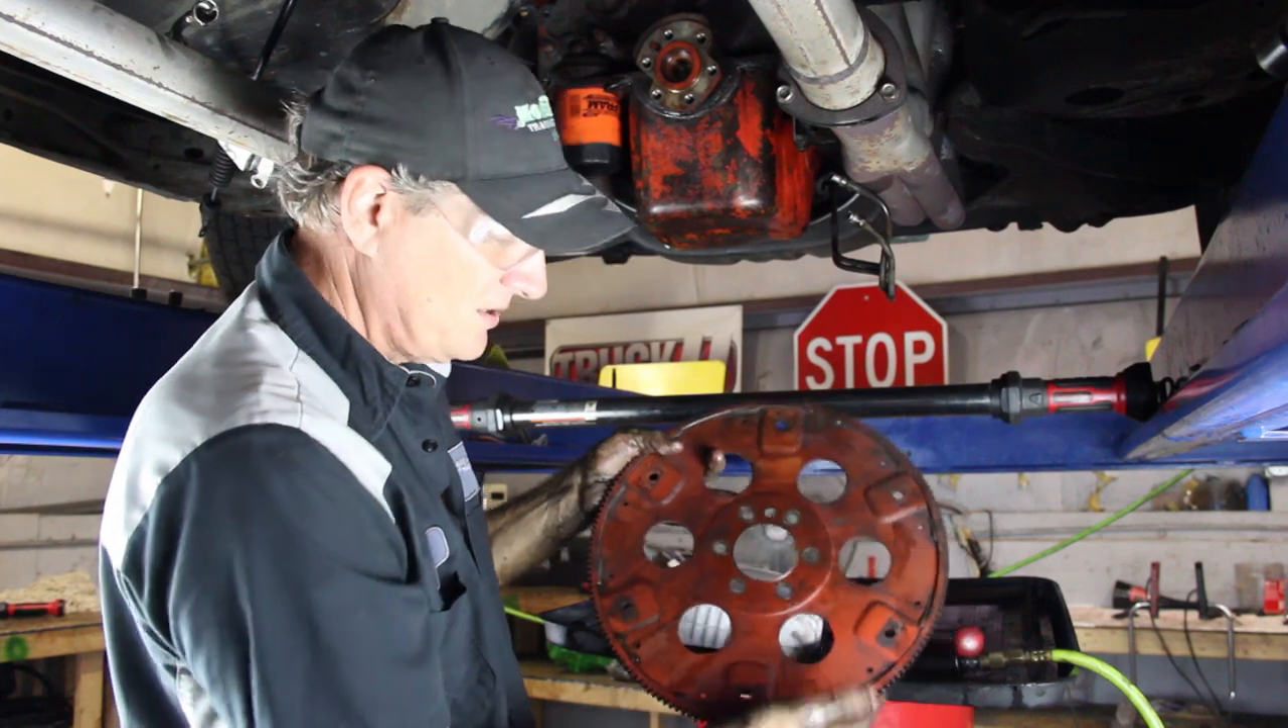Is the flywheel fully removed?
Yes.